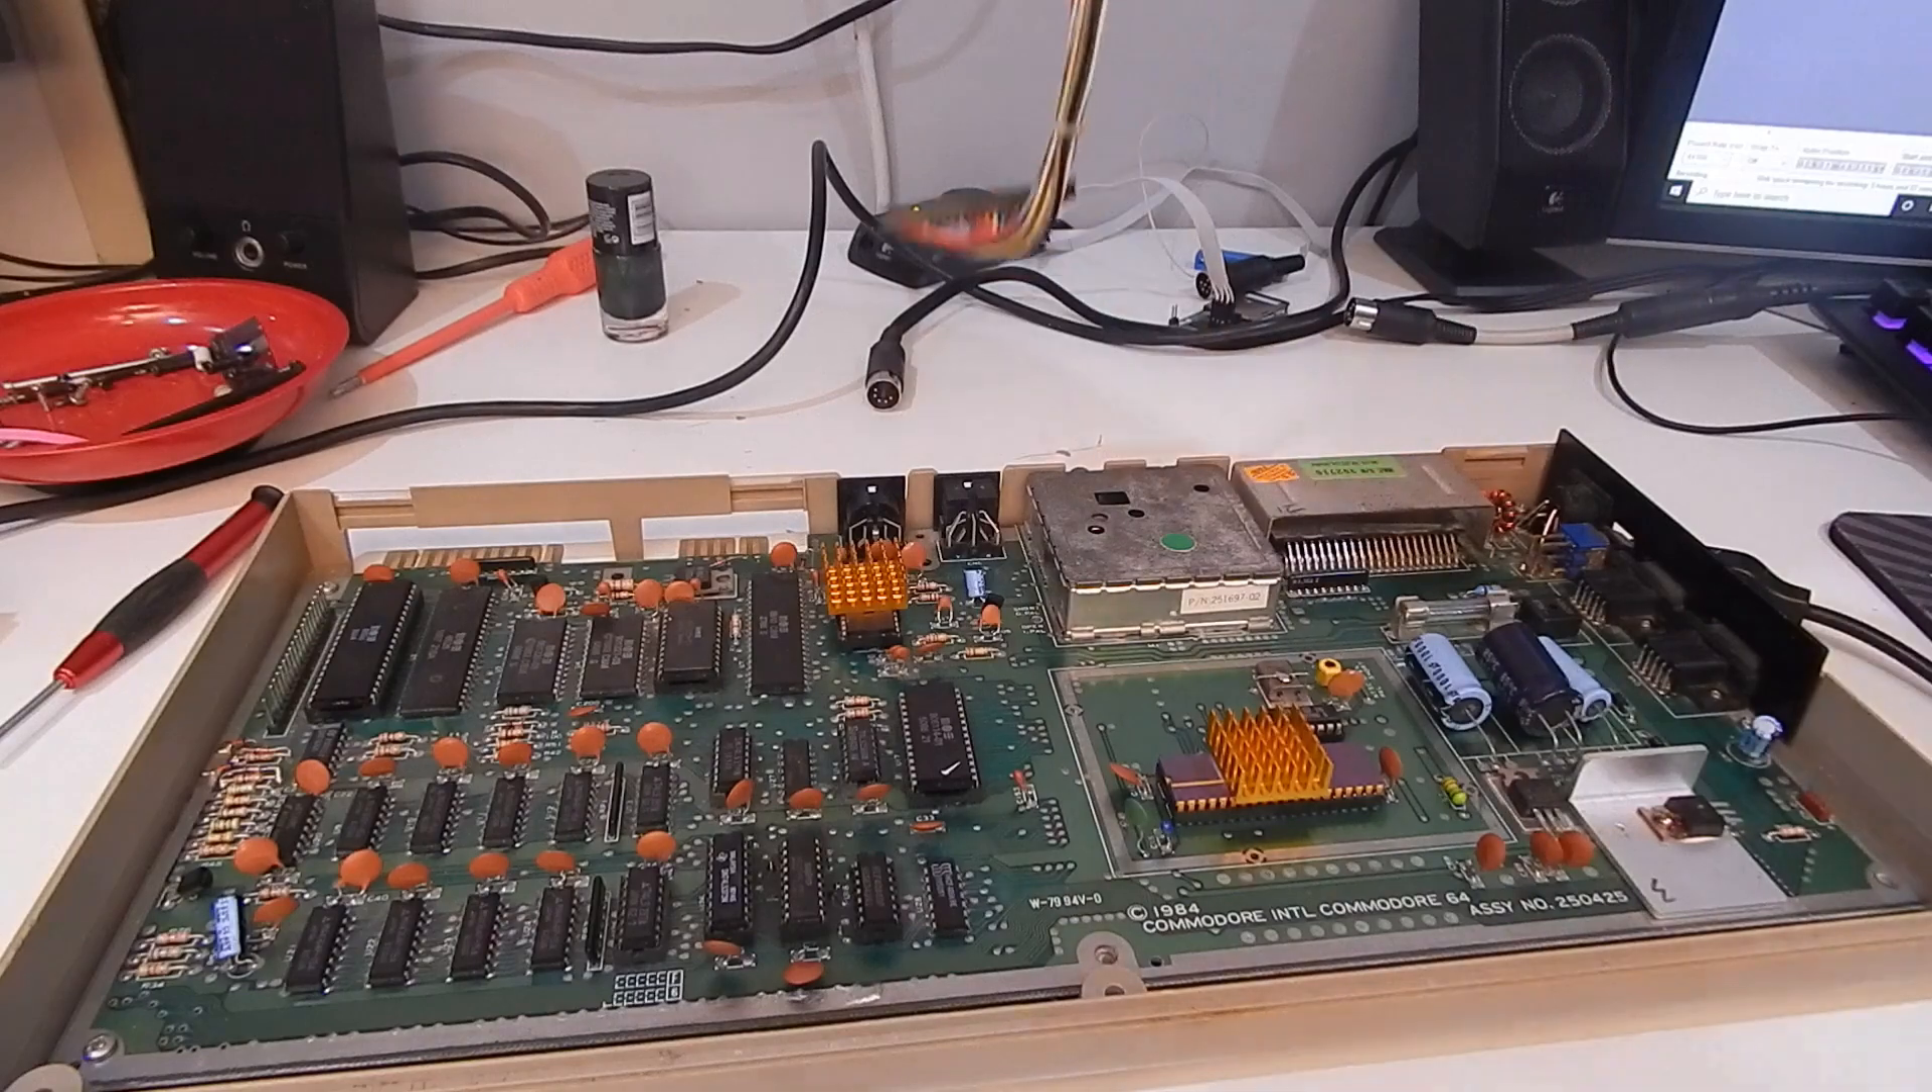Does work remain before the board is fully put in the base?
No.